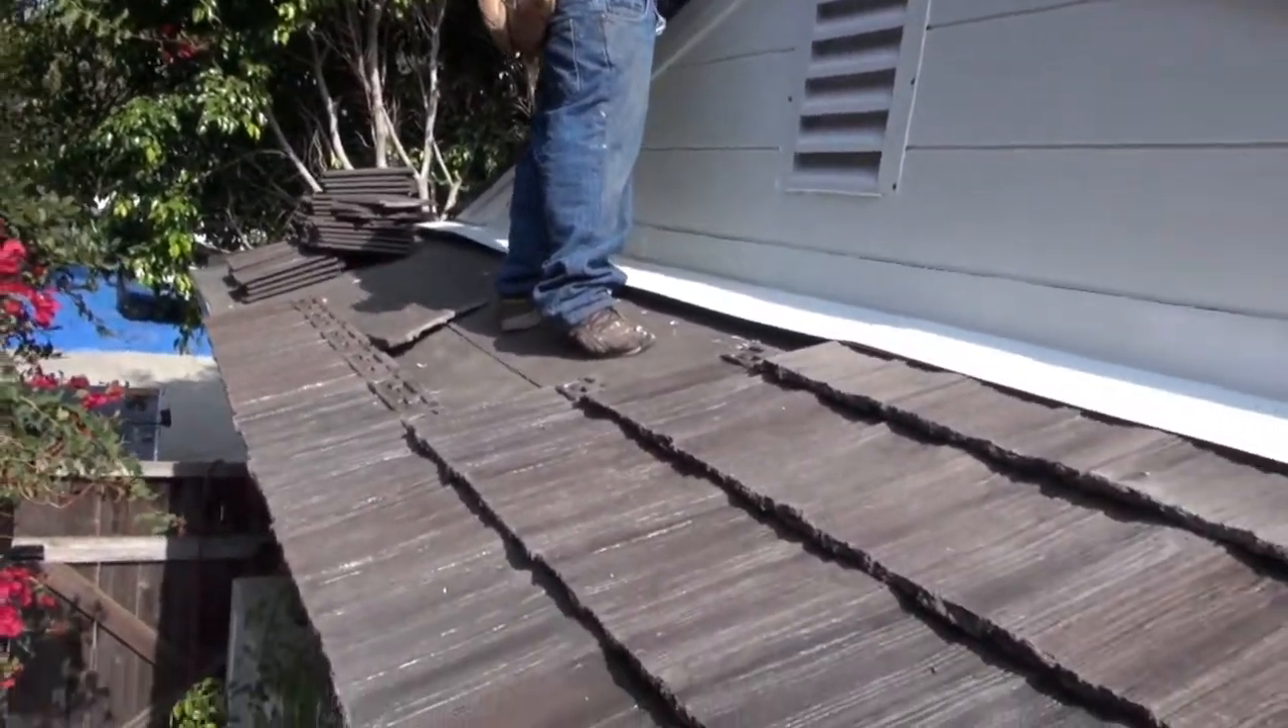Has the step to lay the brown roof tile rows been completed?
No.